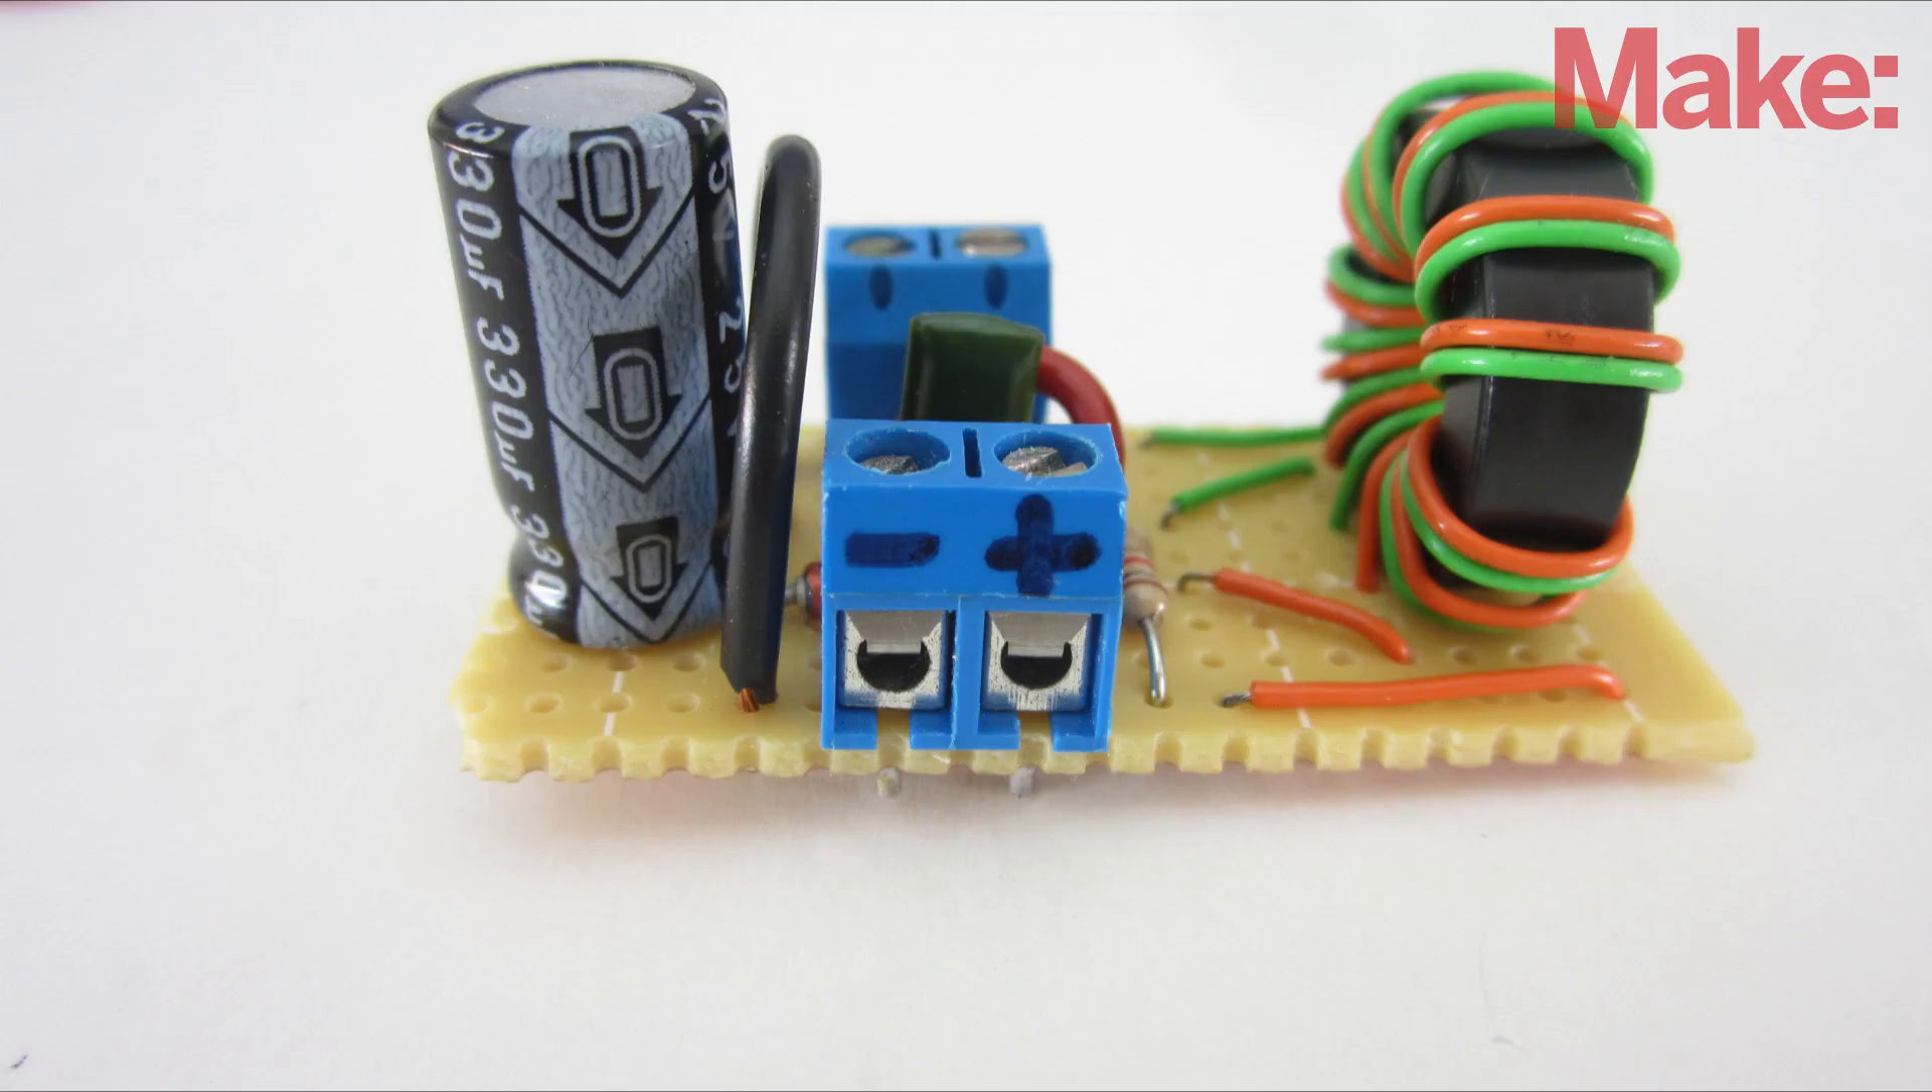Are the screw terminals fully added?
Yes.